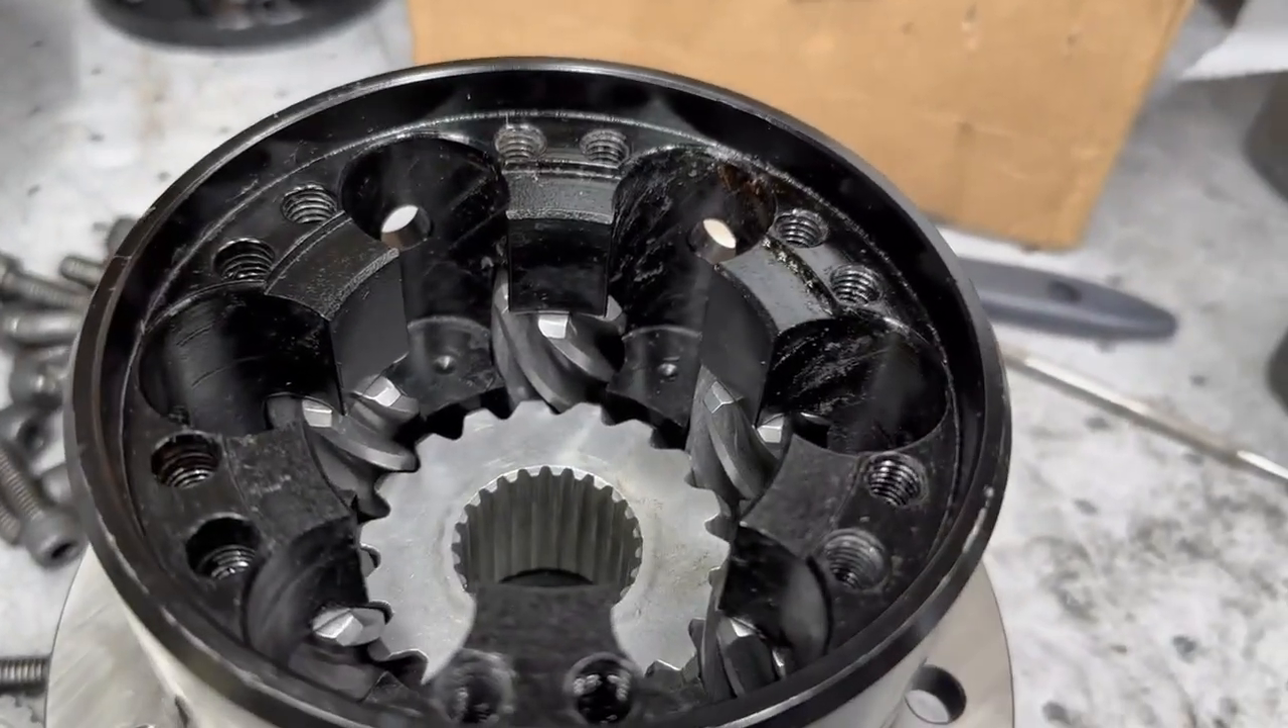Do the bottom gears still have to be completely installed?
No.